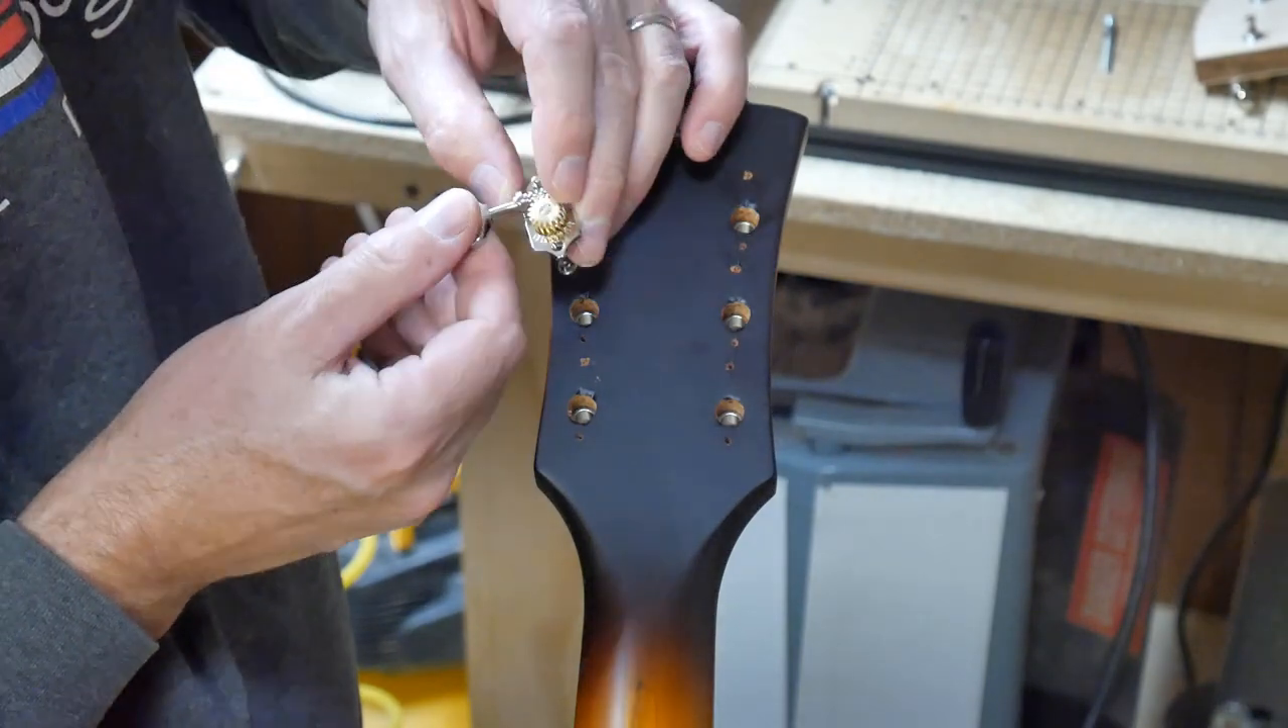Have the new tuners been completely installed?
No.